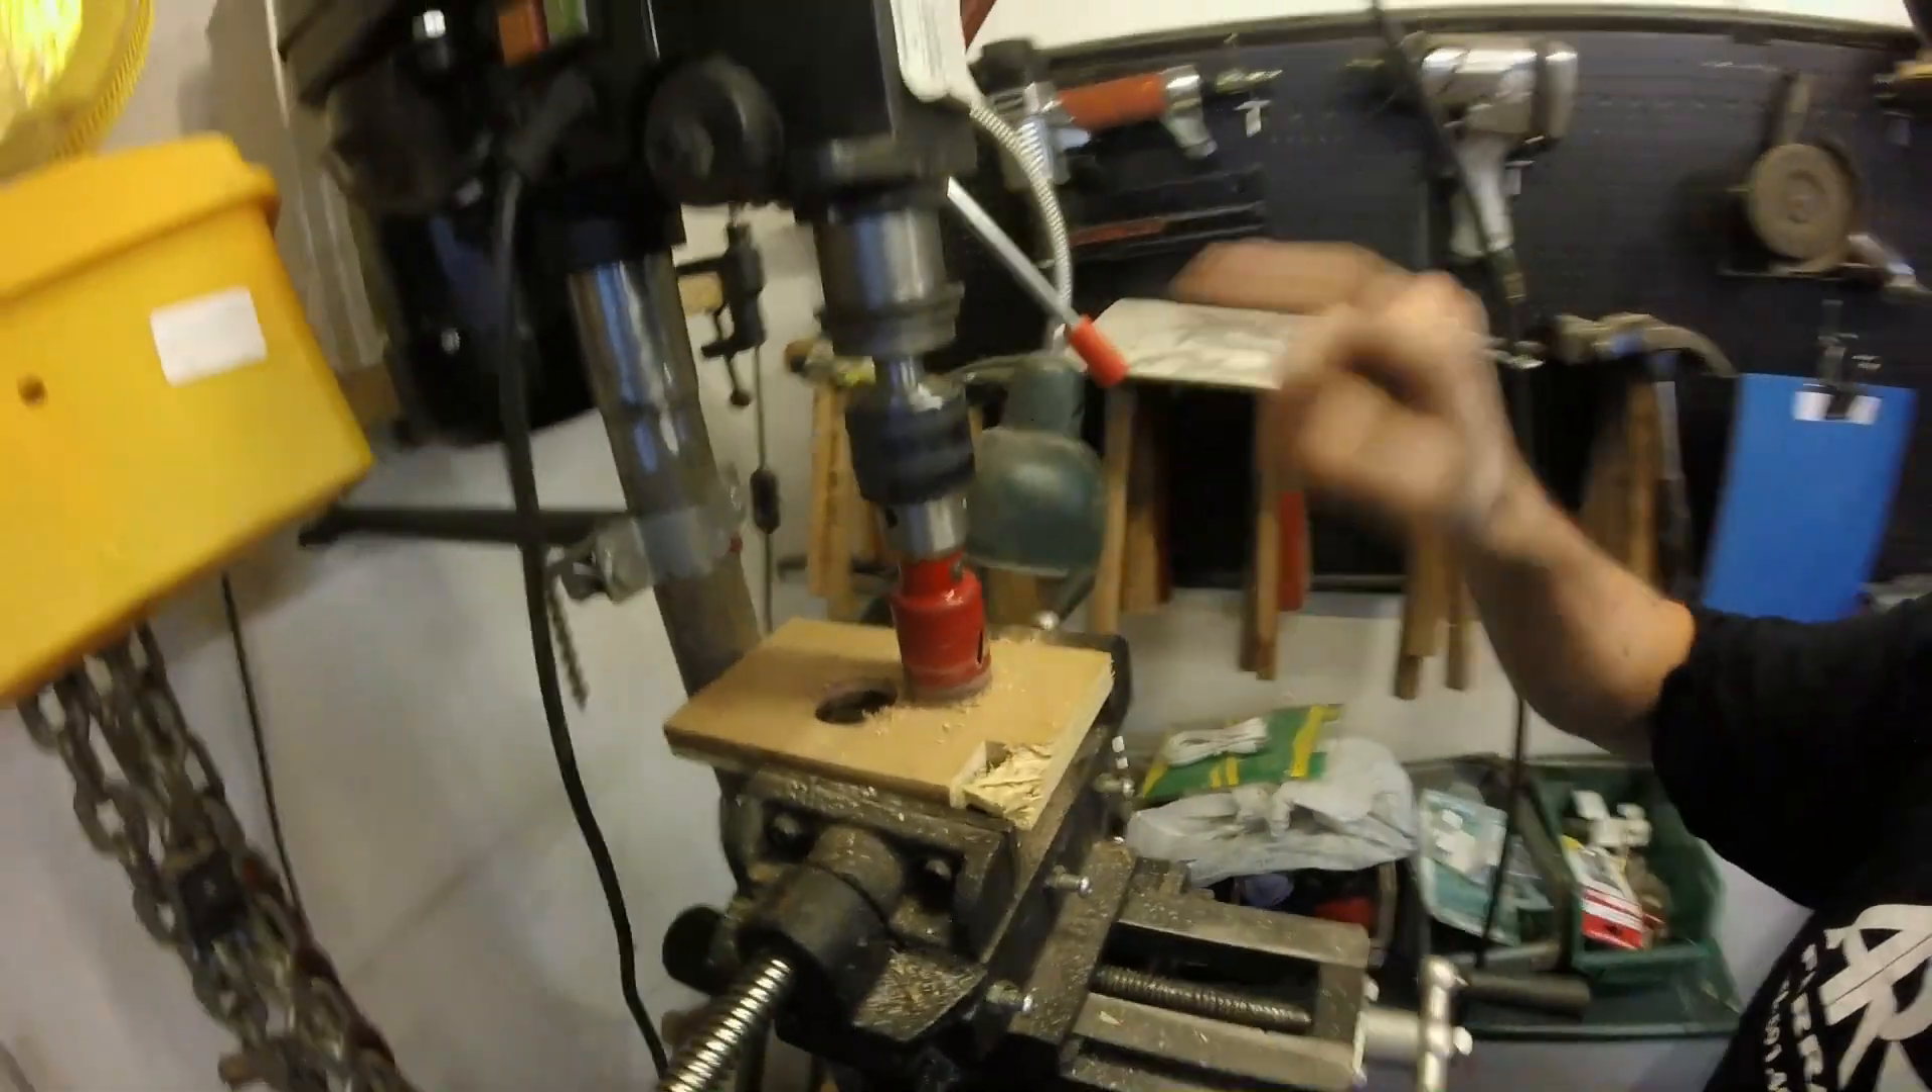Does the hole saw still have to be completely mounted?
No.